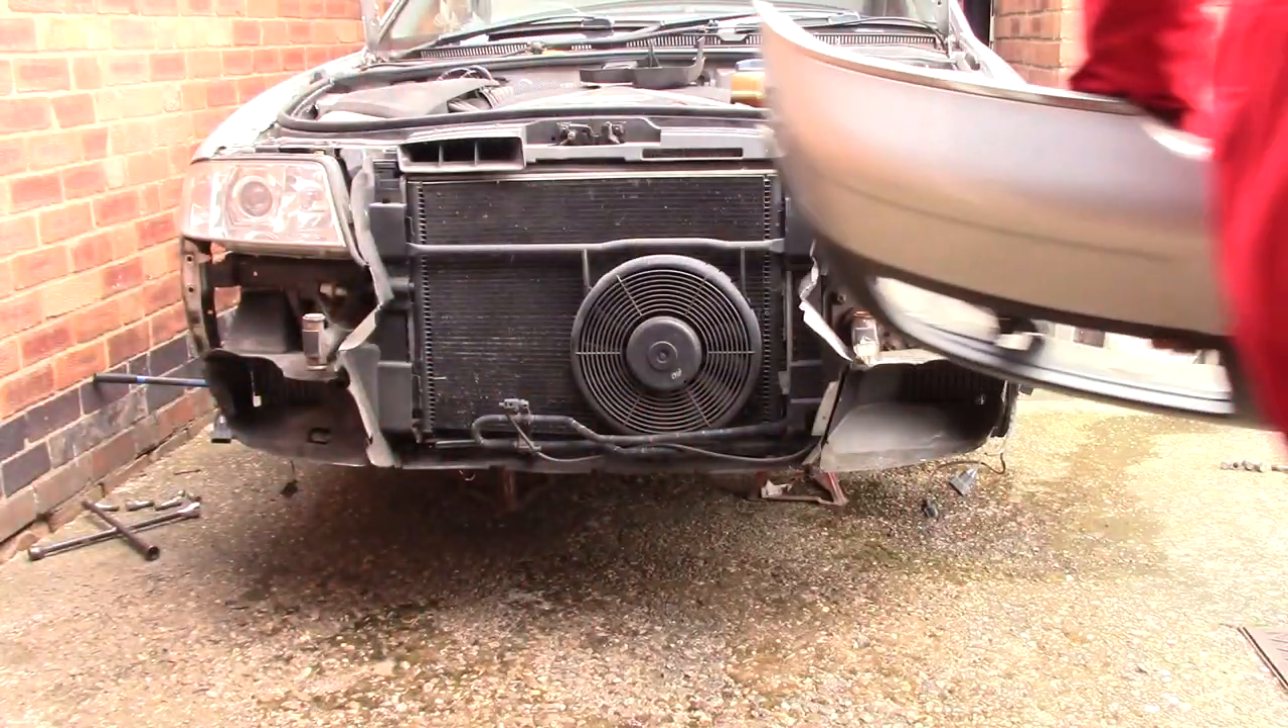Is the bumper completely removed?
Yes.